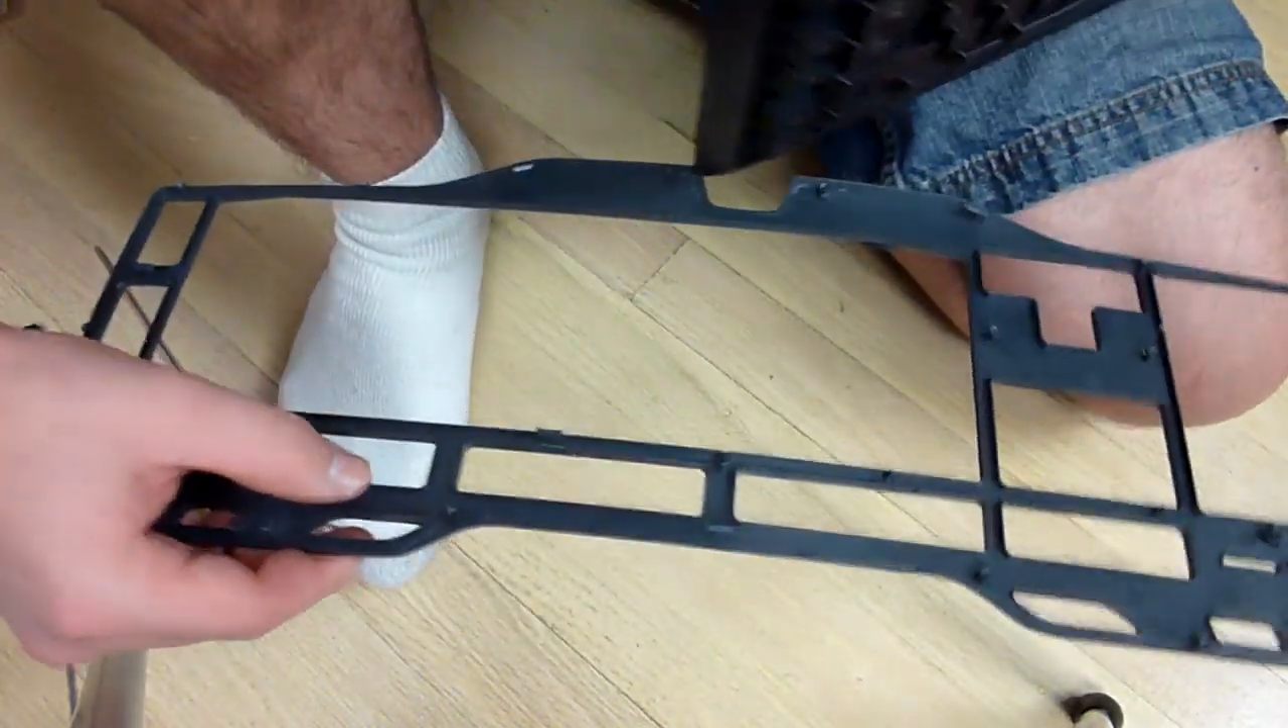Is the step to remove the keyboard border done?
Yes.